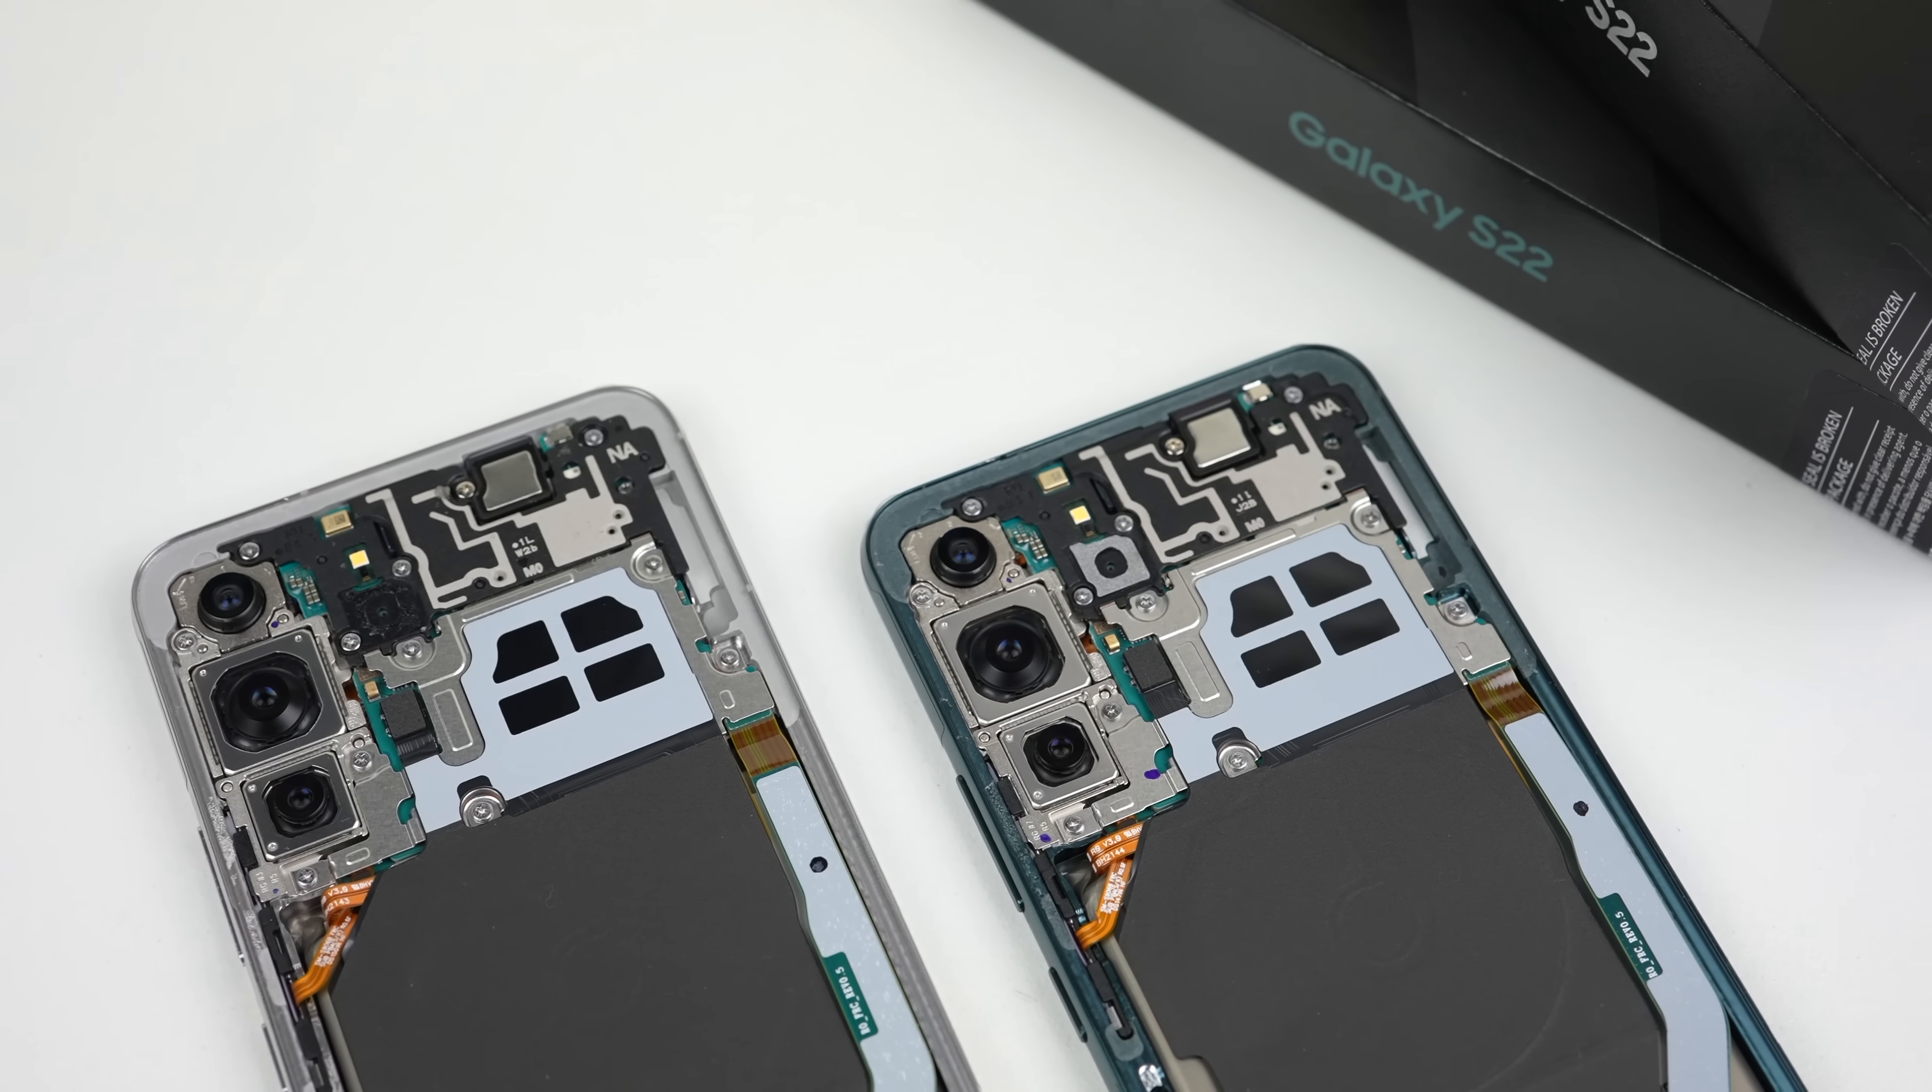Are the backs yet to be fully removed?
No.